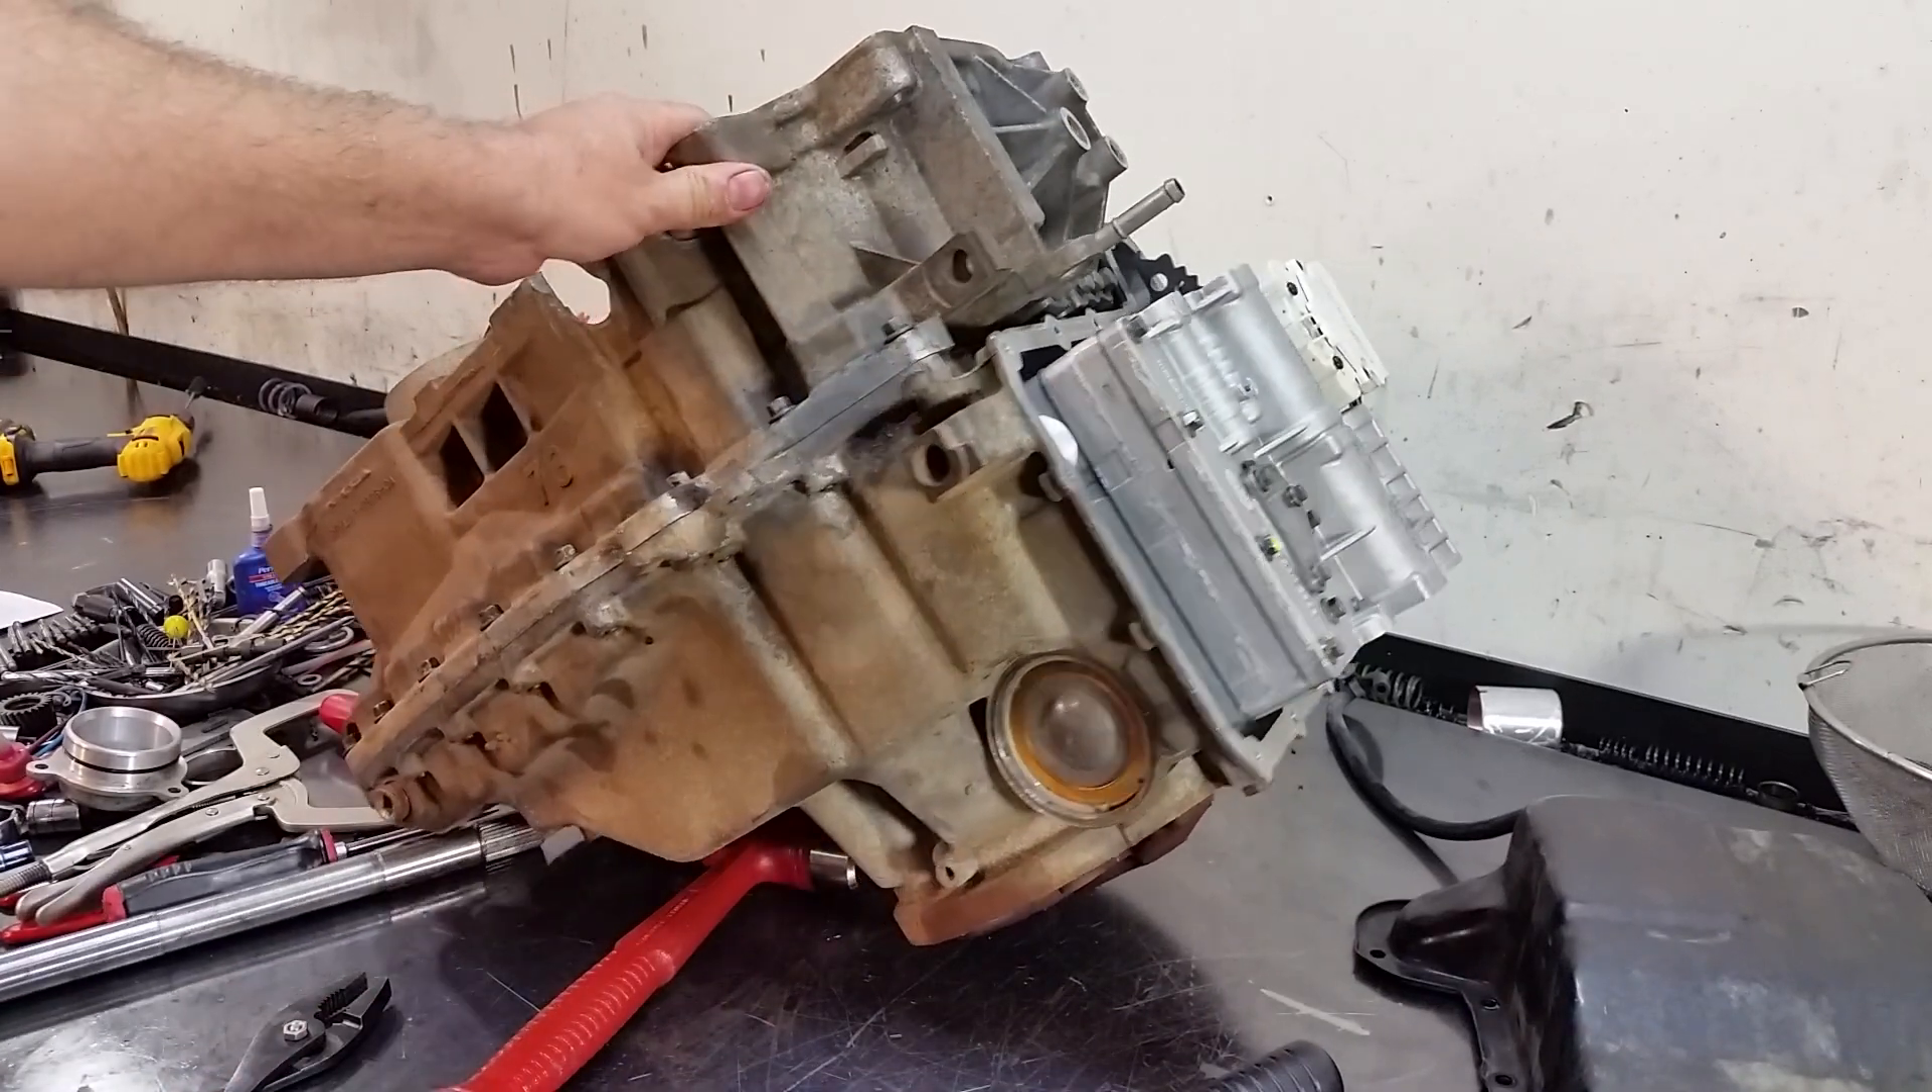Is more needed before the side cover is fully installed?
Yes.